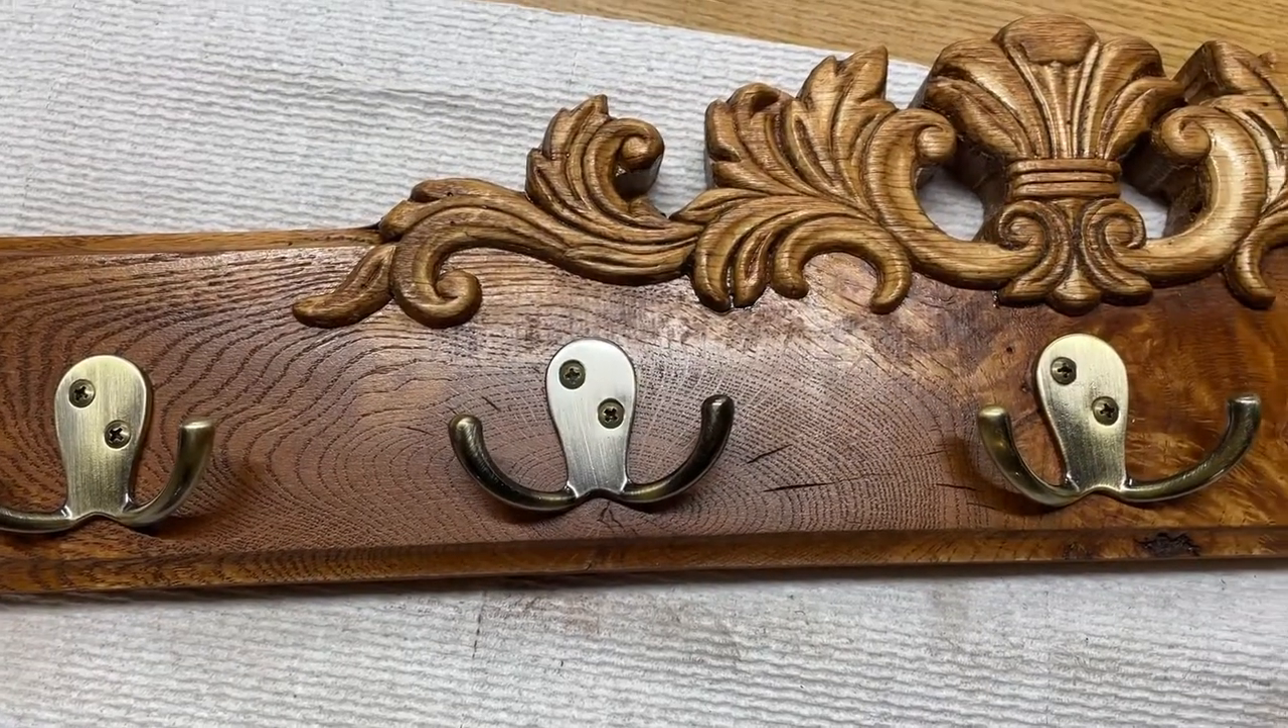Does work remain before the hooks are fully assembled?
No.